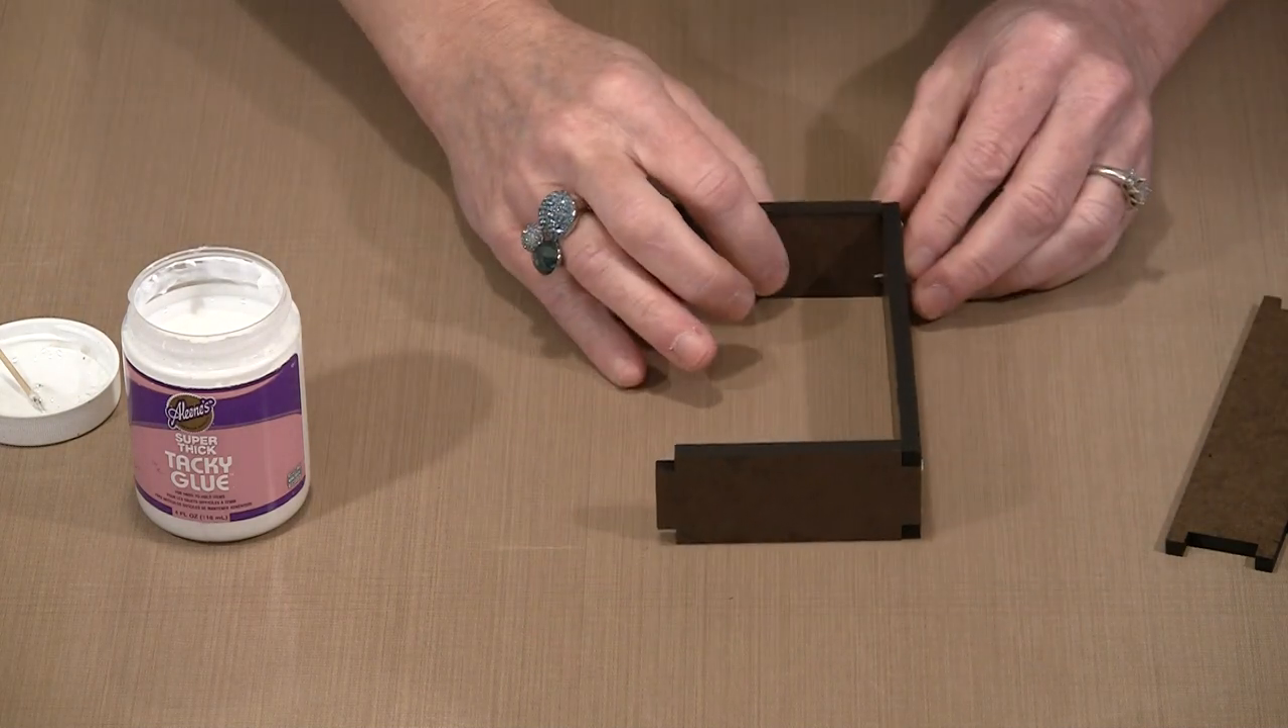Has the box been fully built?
No.